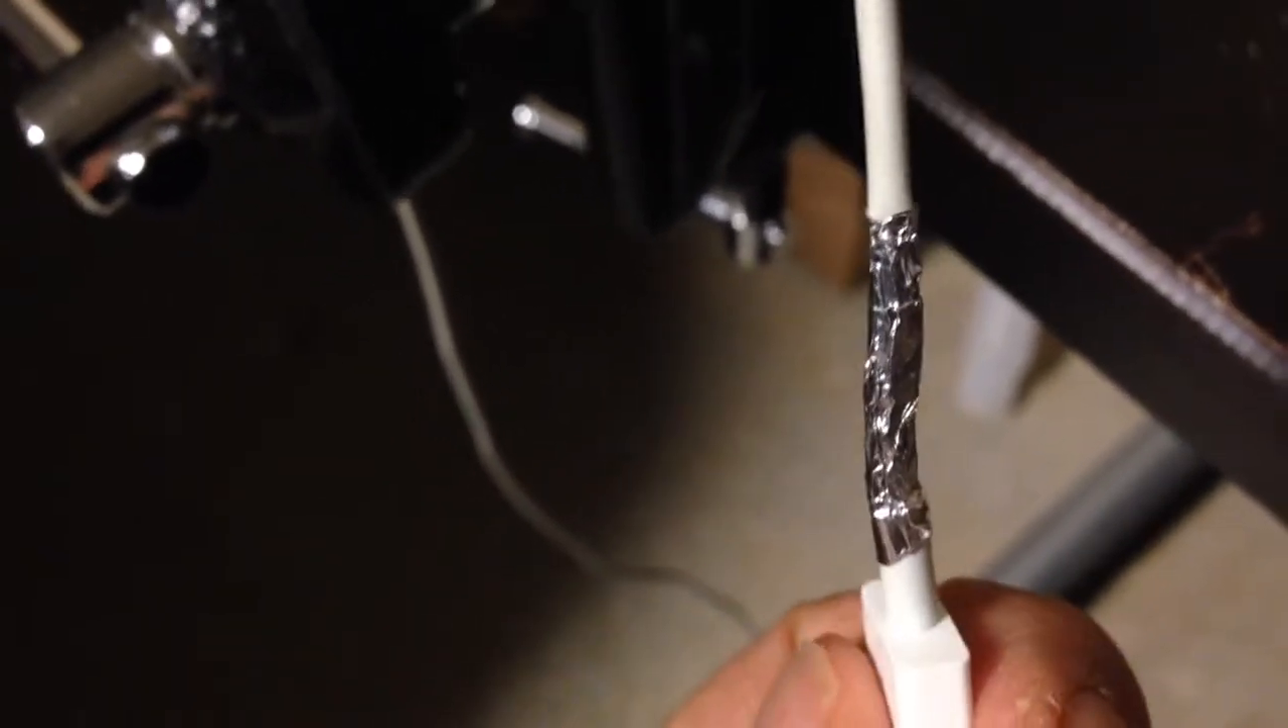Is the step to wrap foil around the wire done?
Yes.